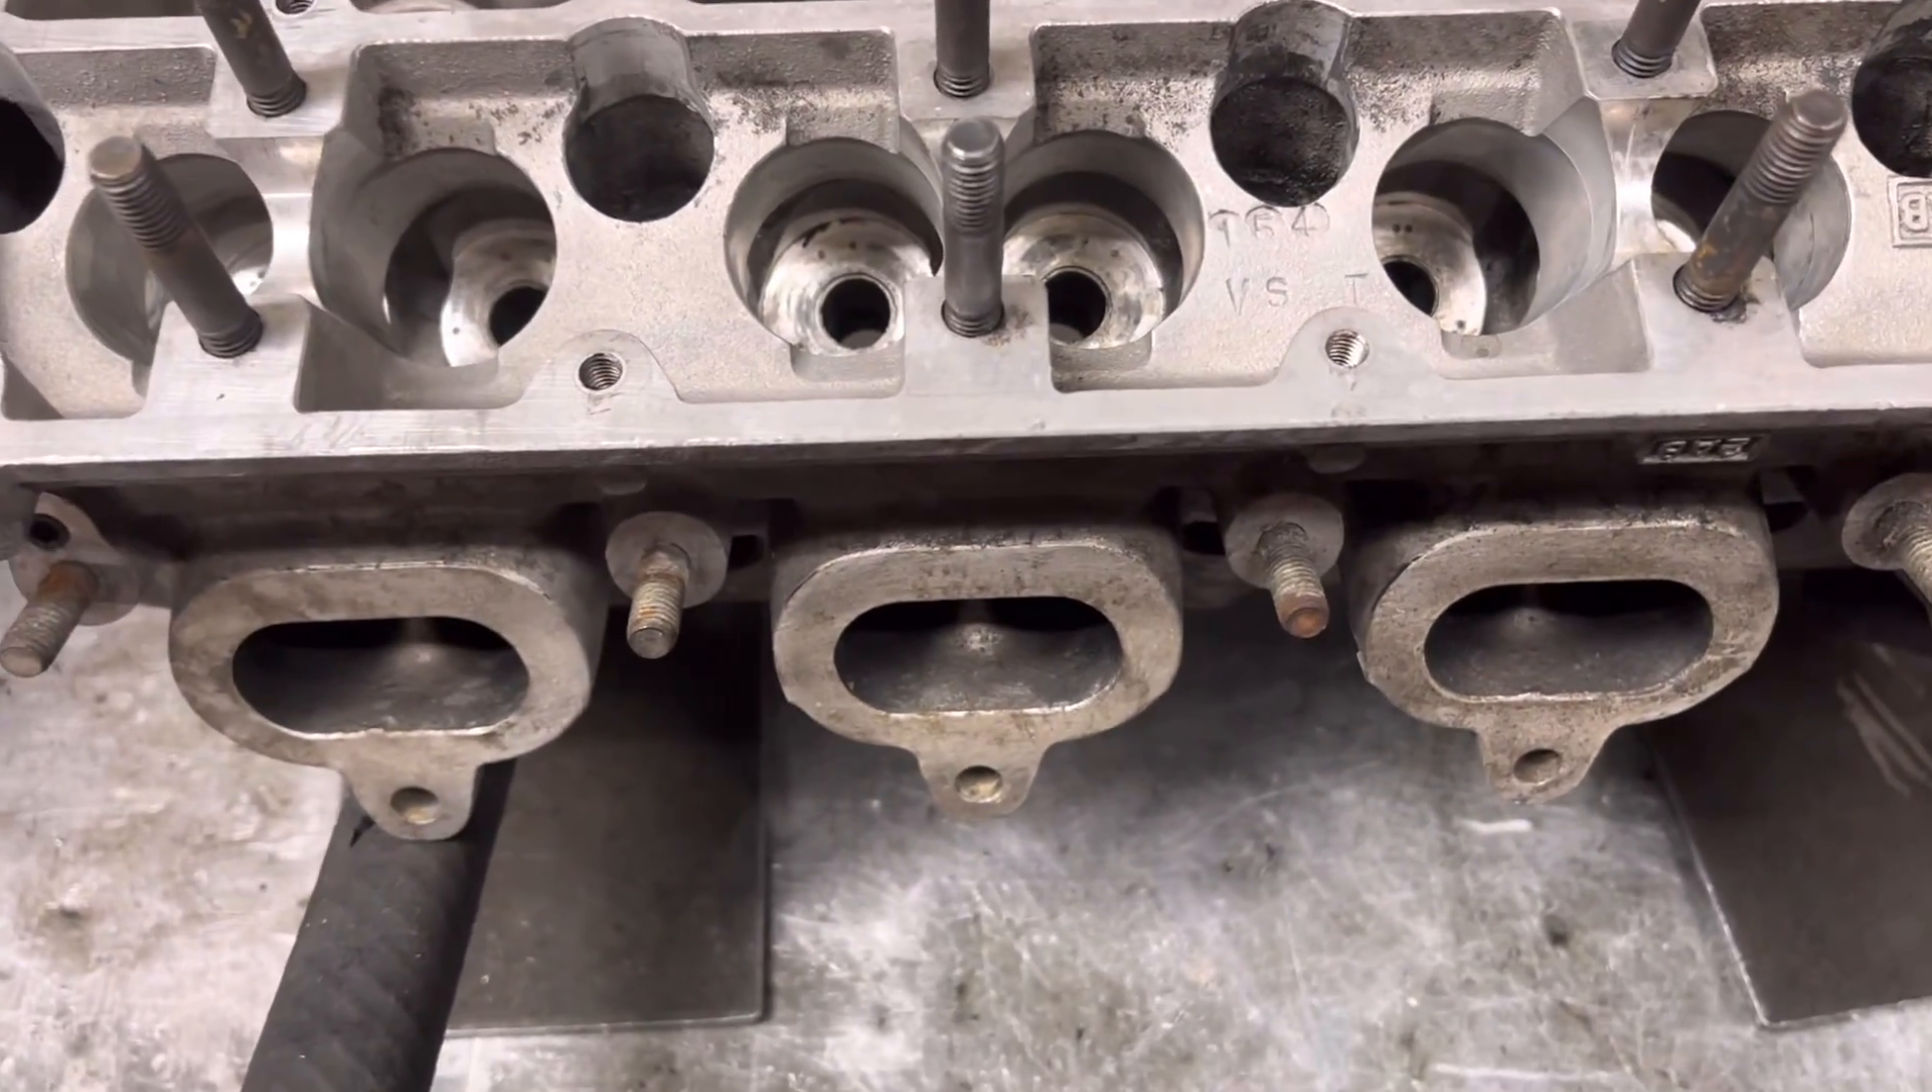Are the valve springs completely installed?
No.